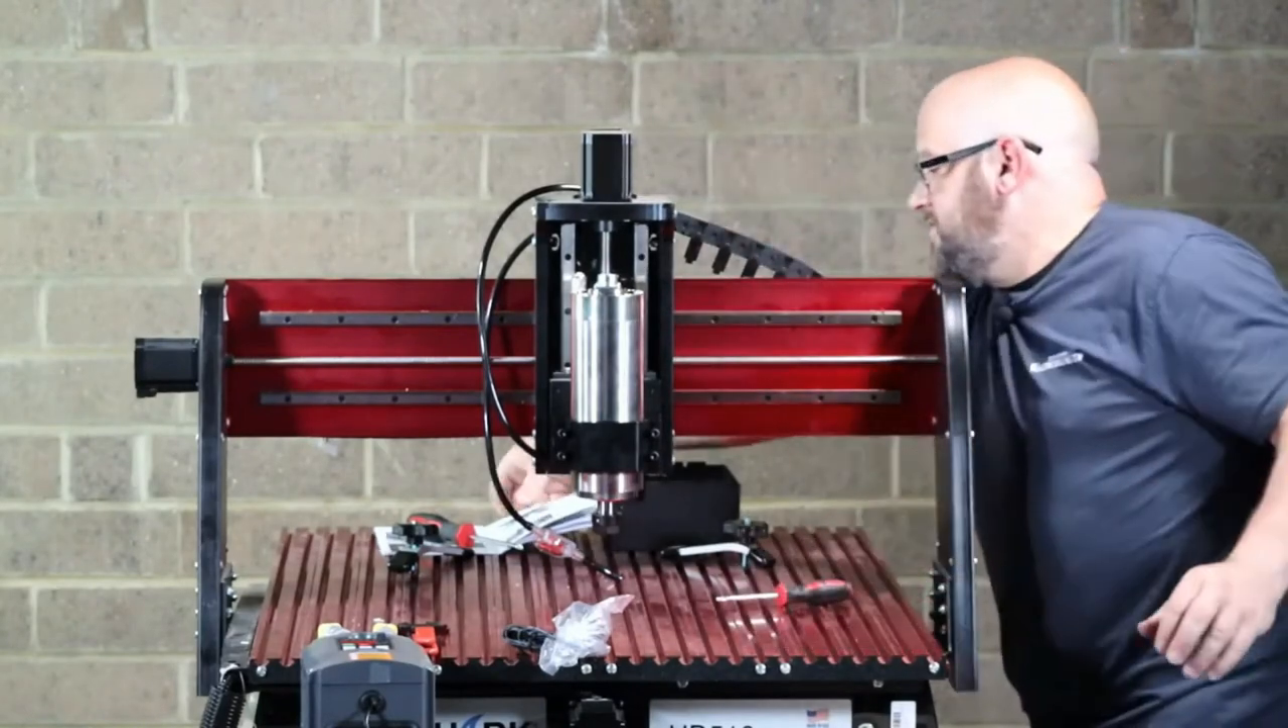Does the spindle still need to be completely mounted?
No.